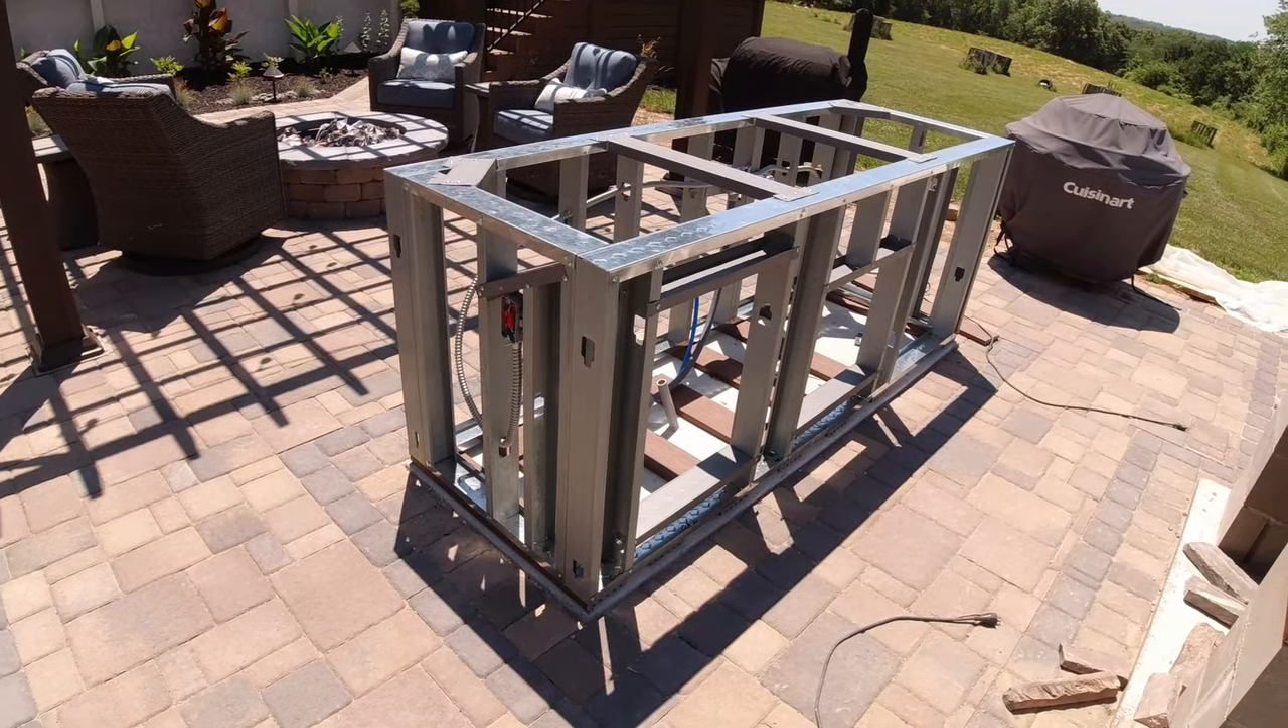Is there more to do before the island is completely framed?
No.